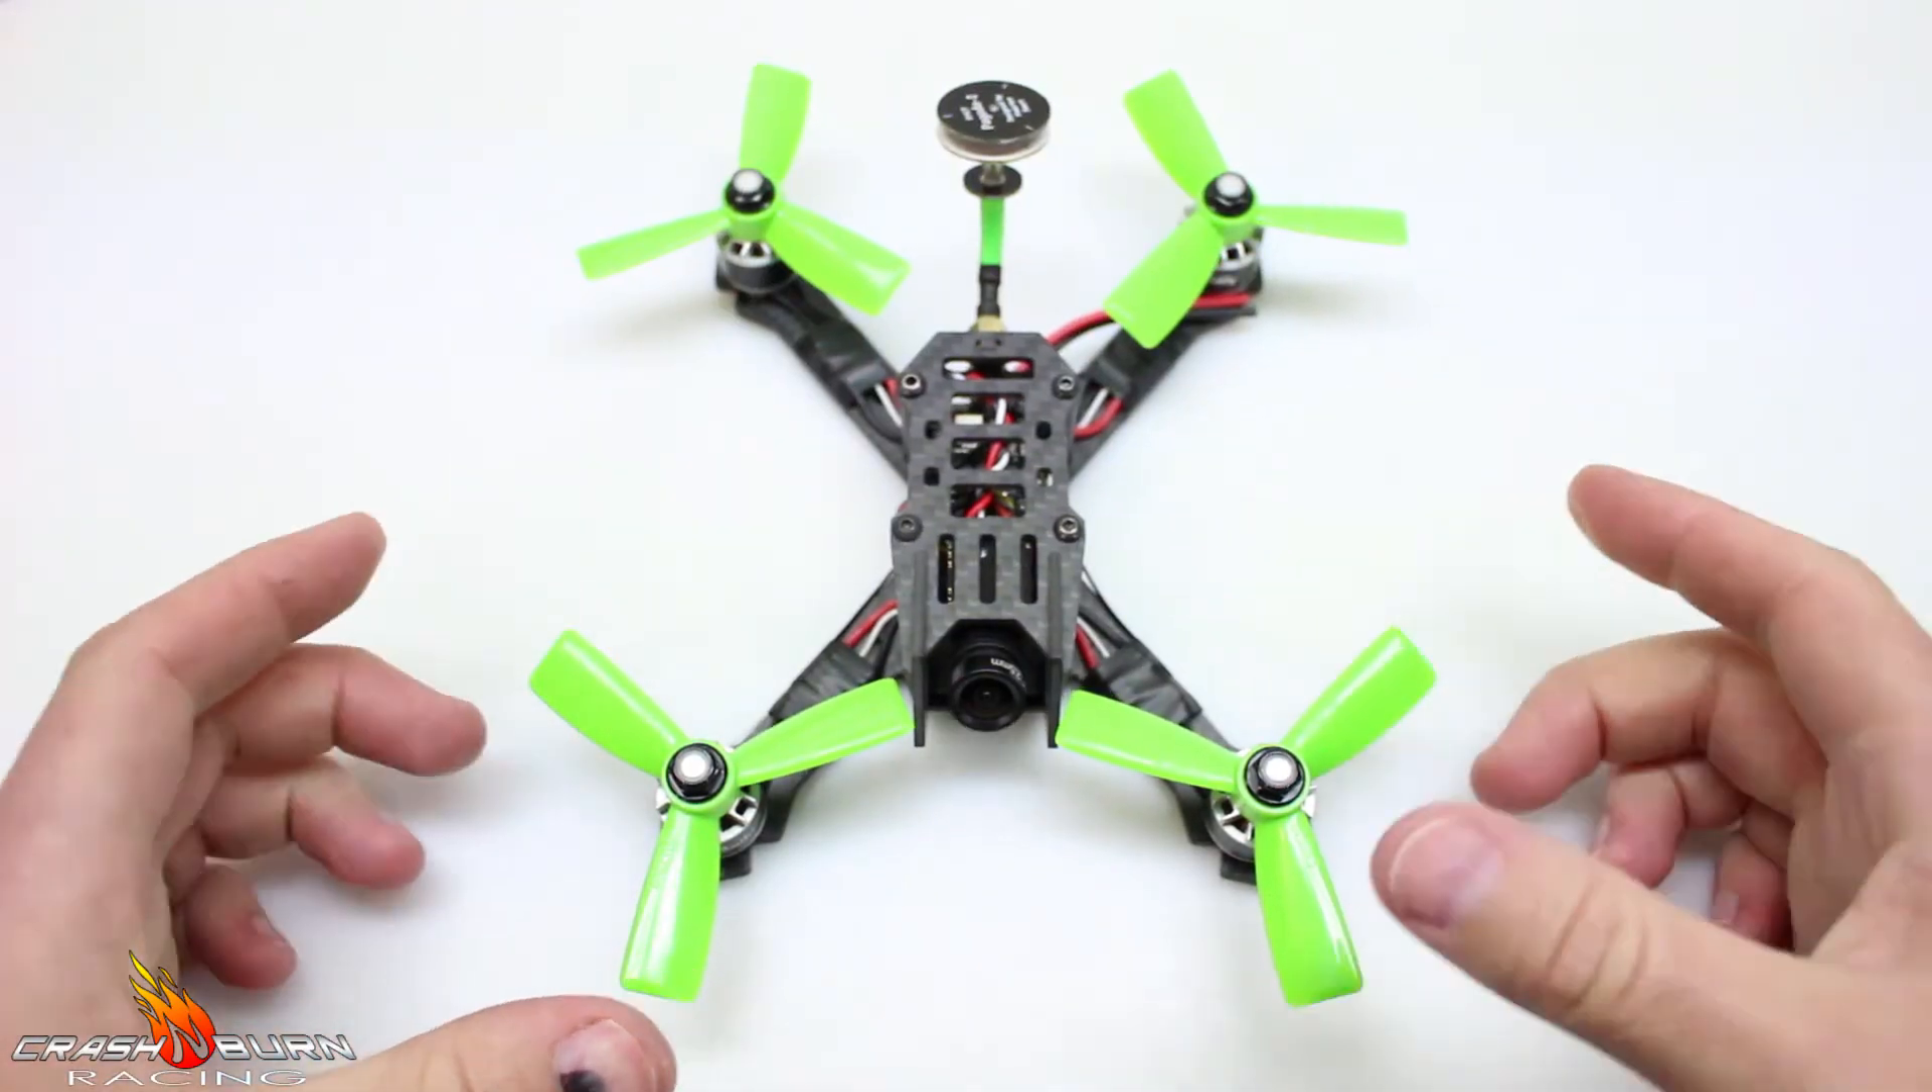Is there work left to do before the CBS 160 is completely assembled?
No.